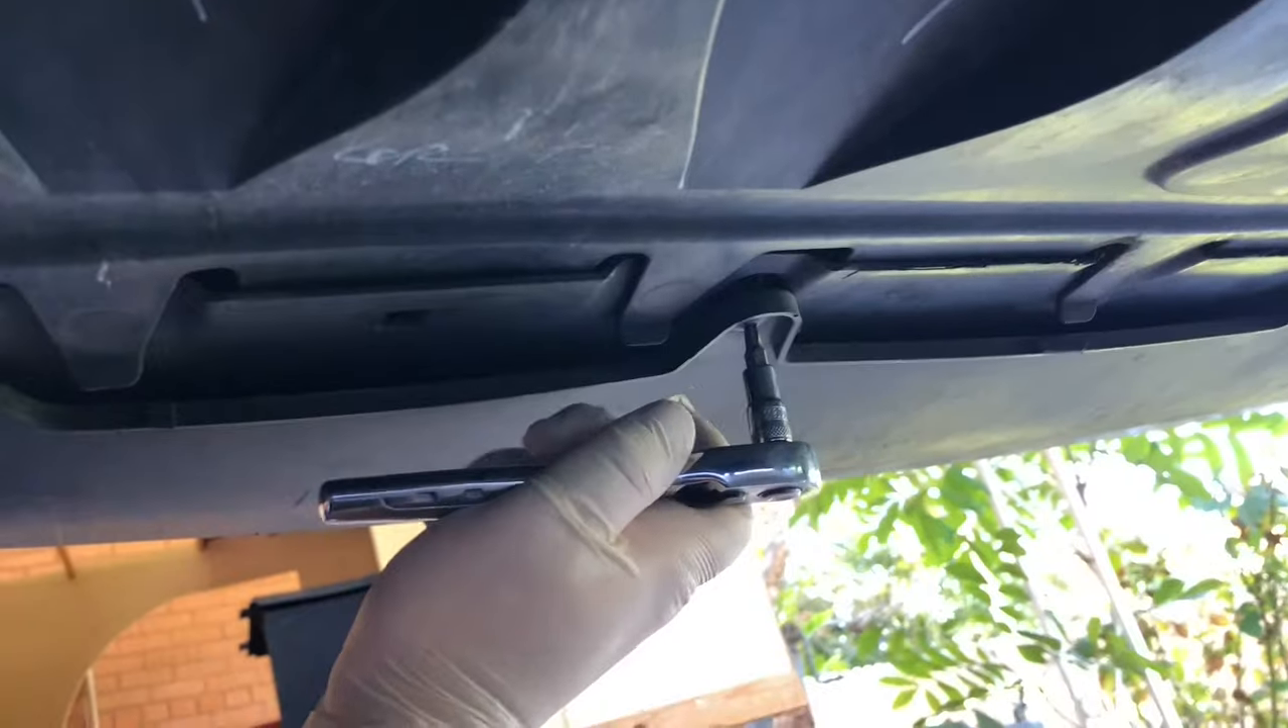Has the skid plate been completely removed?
No.